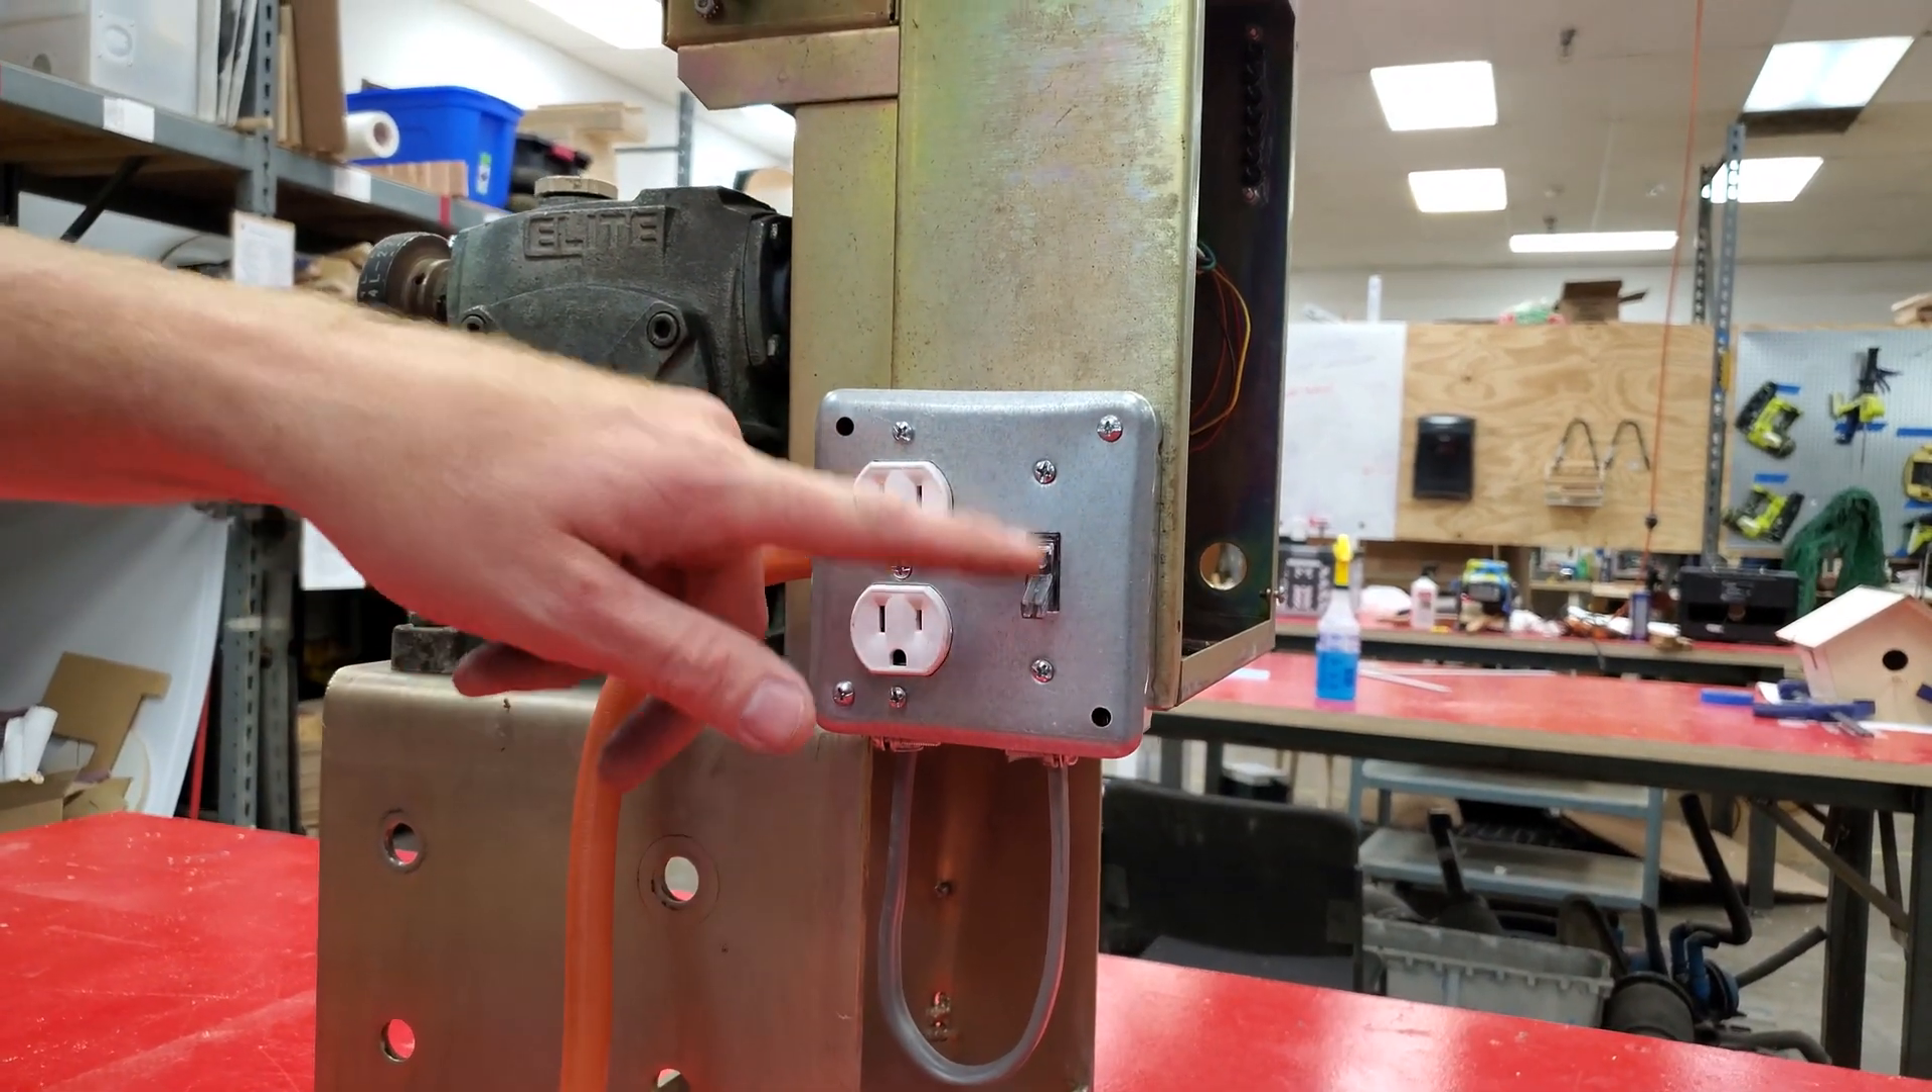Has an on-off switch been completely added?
Yes.